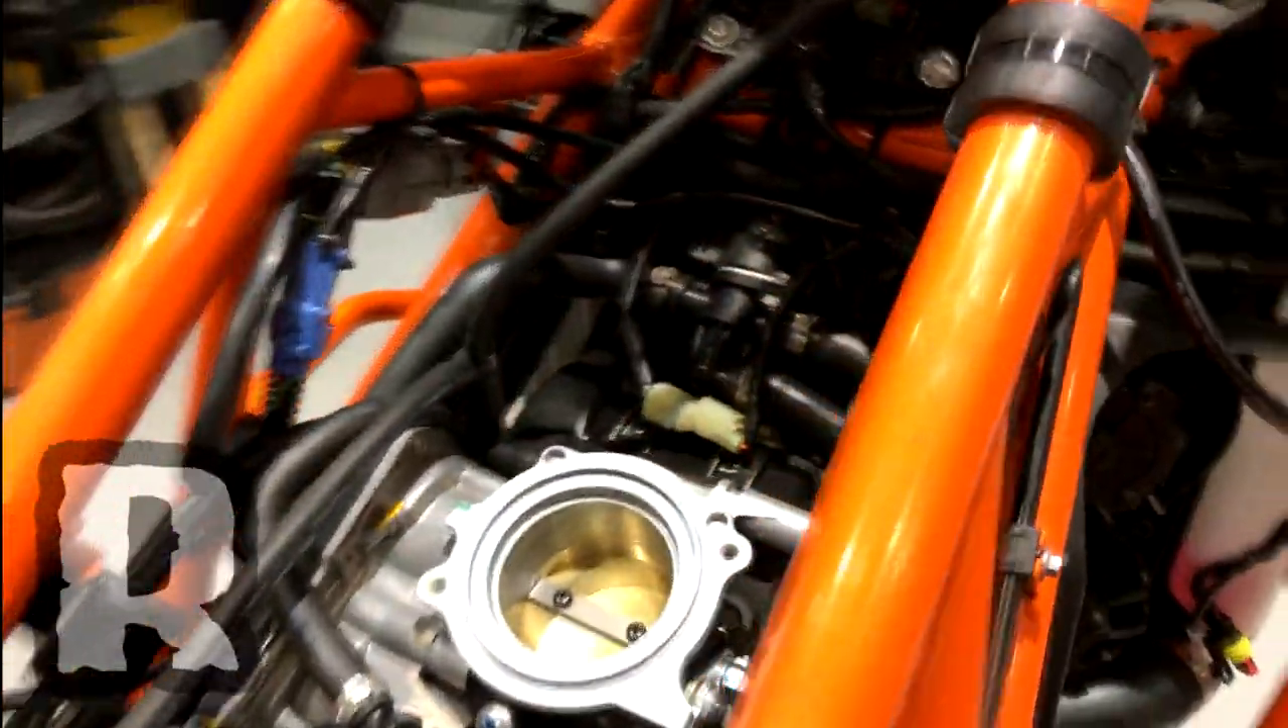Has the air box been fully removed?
Yes.